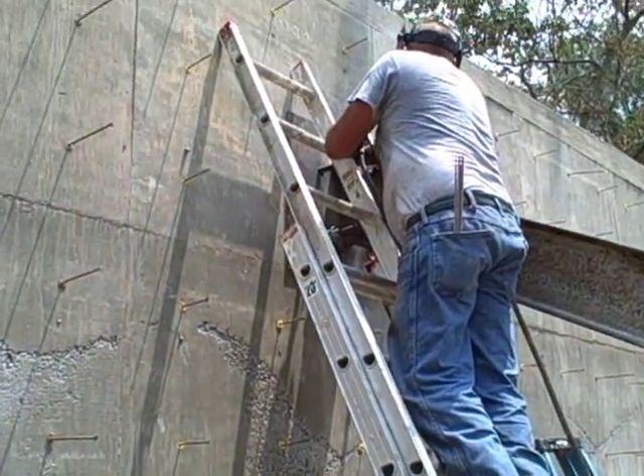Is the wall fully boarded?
No.